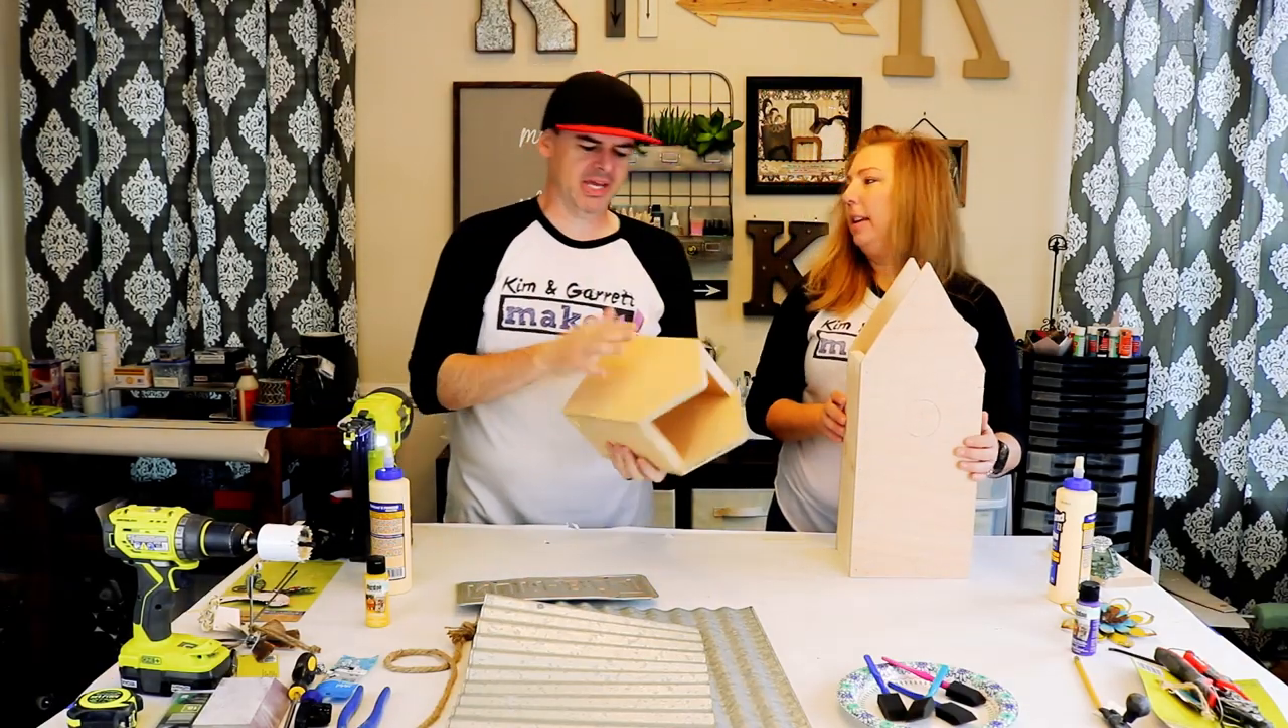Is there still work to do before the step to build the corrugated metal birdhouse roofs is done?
Yes.